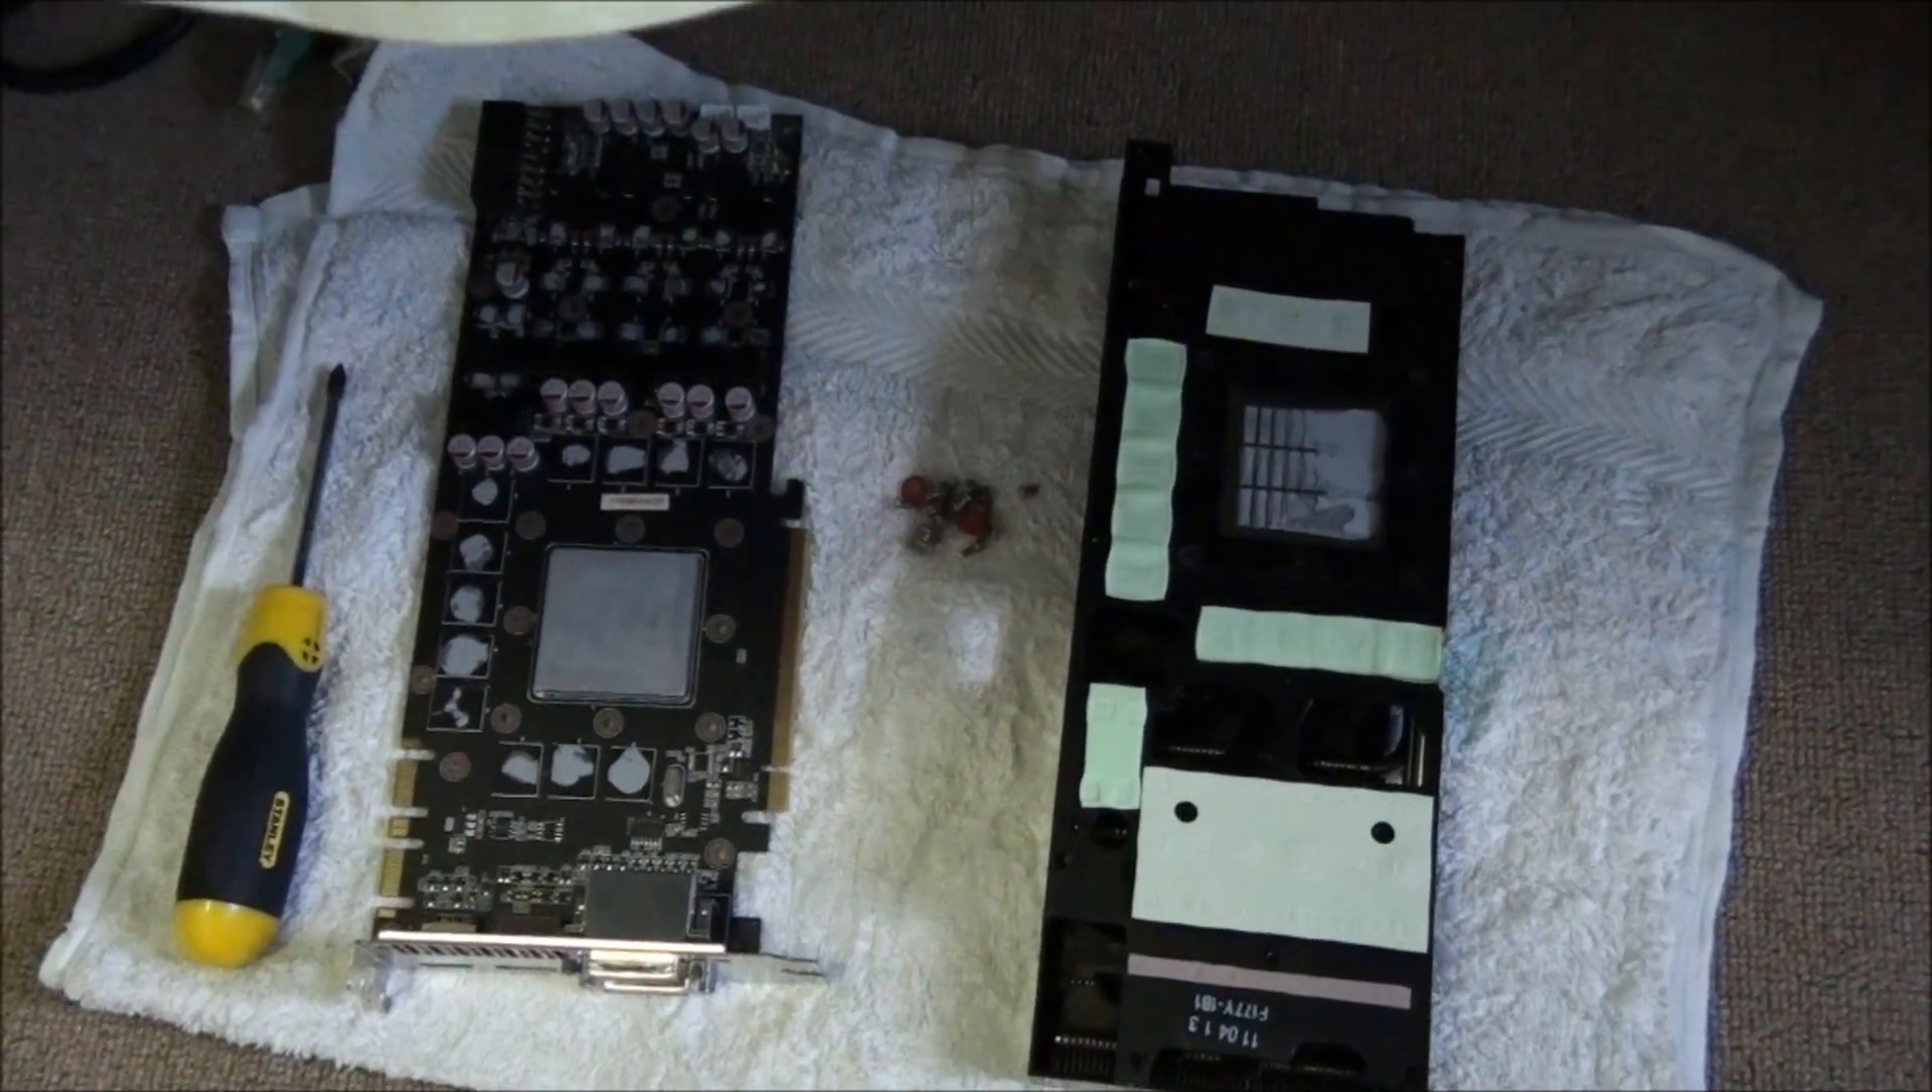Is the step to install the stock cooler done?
No.